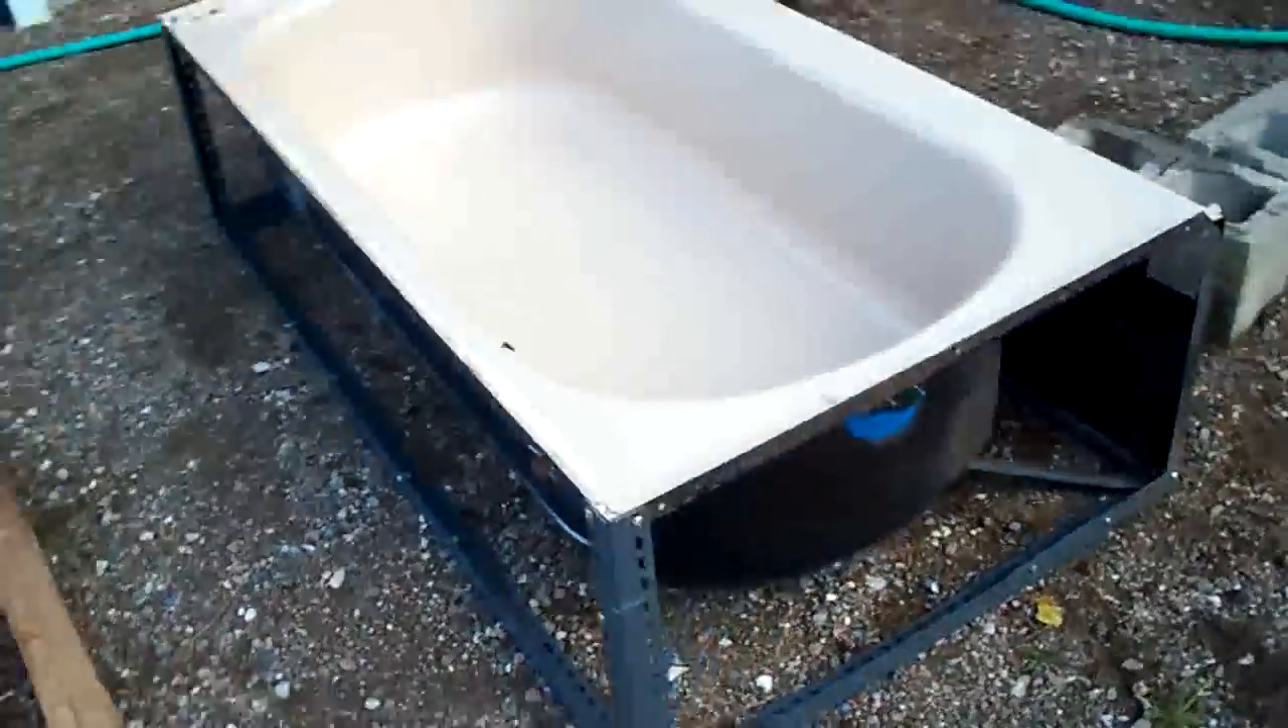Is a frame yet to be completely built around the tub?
No.